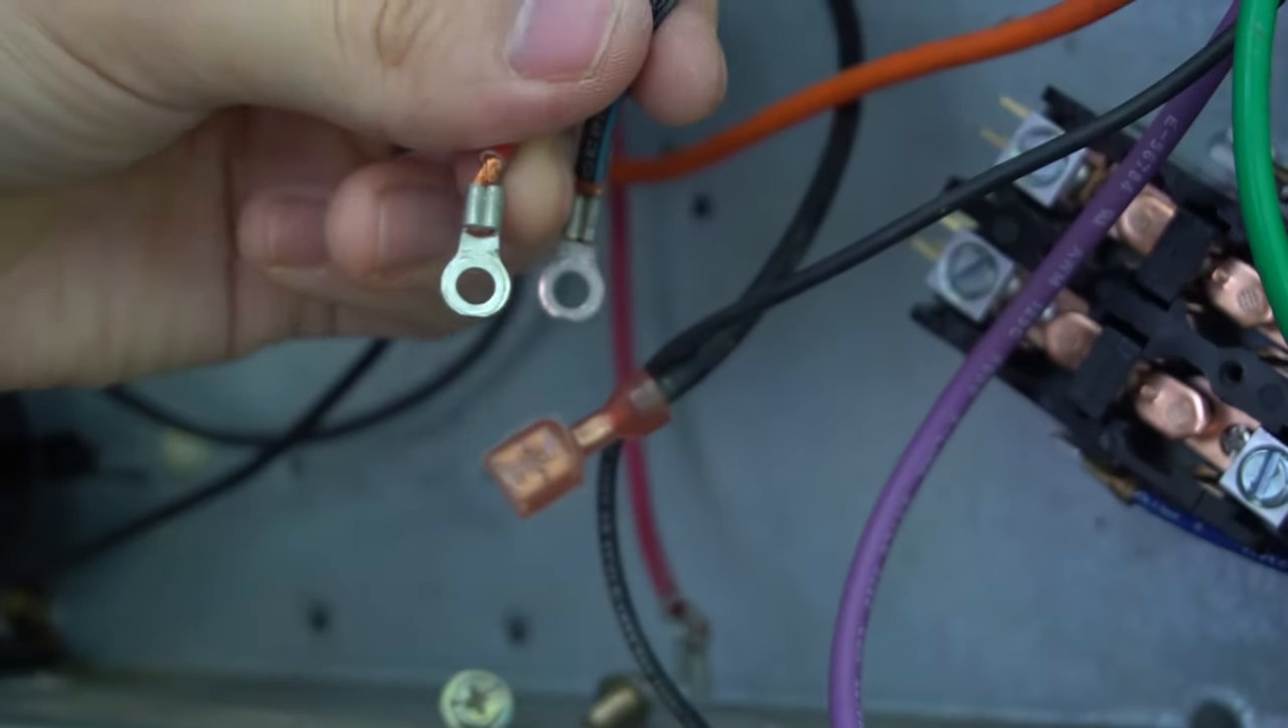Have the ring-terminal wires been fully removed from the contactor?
Yes.